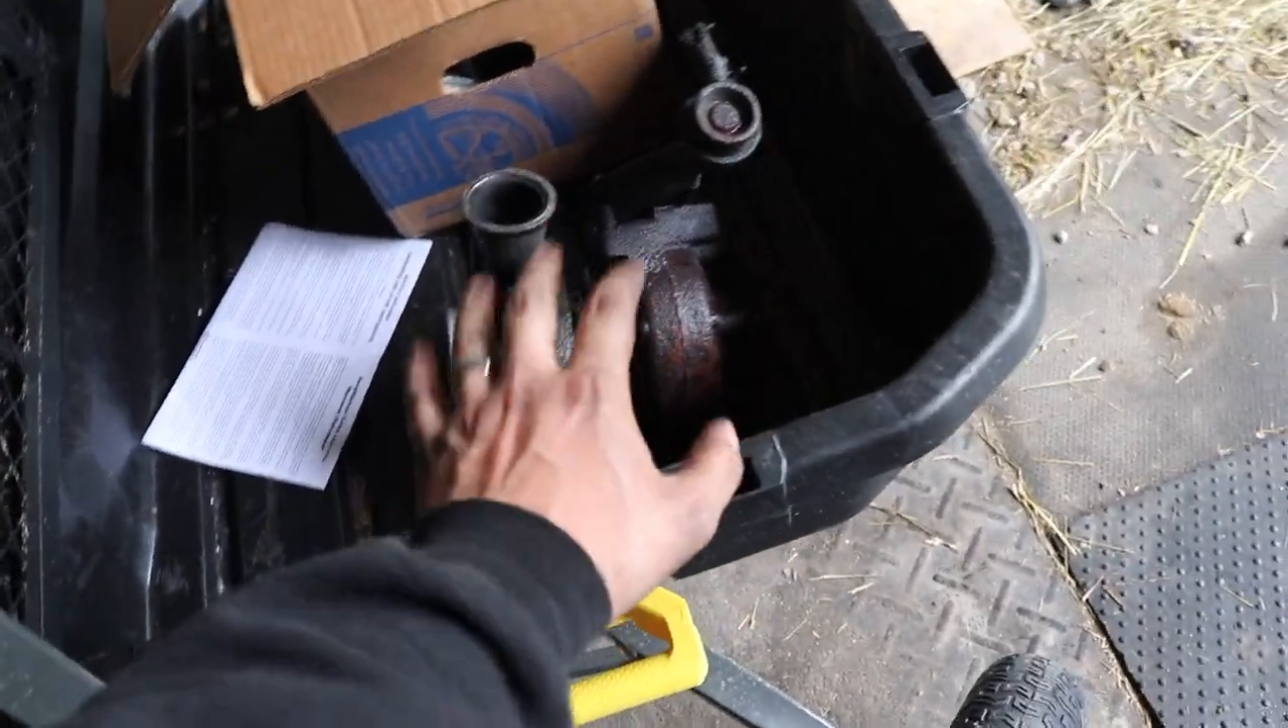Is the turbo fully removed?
Yes.